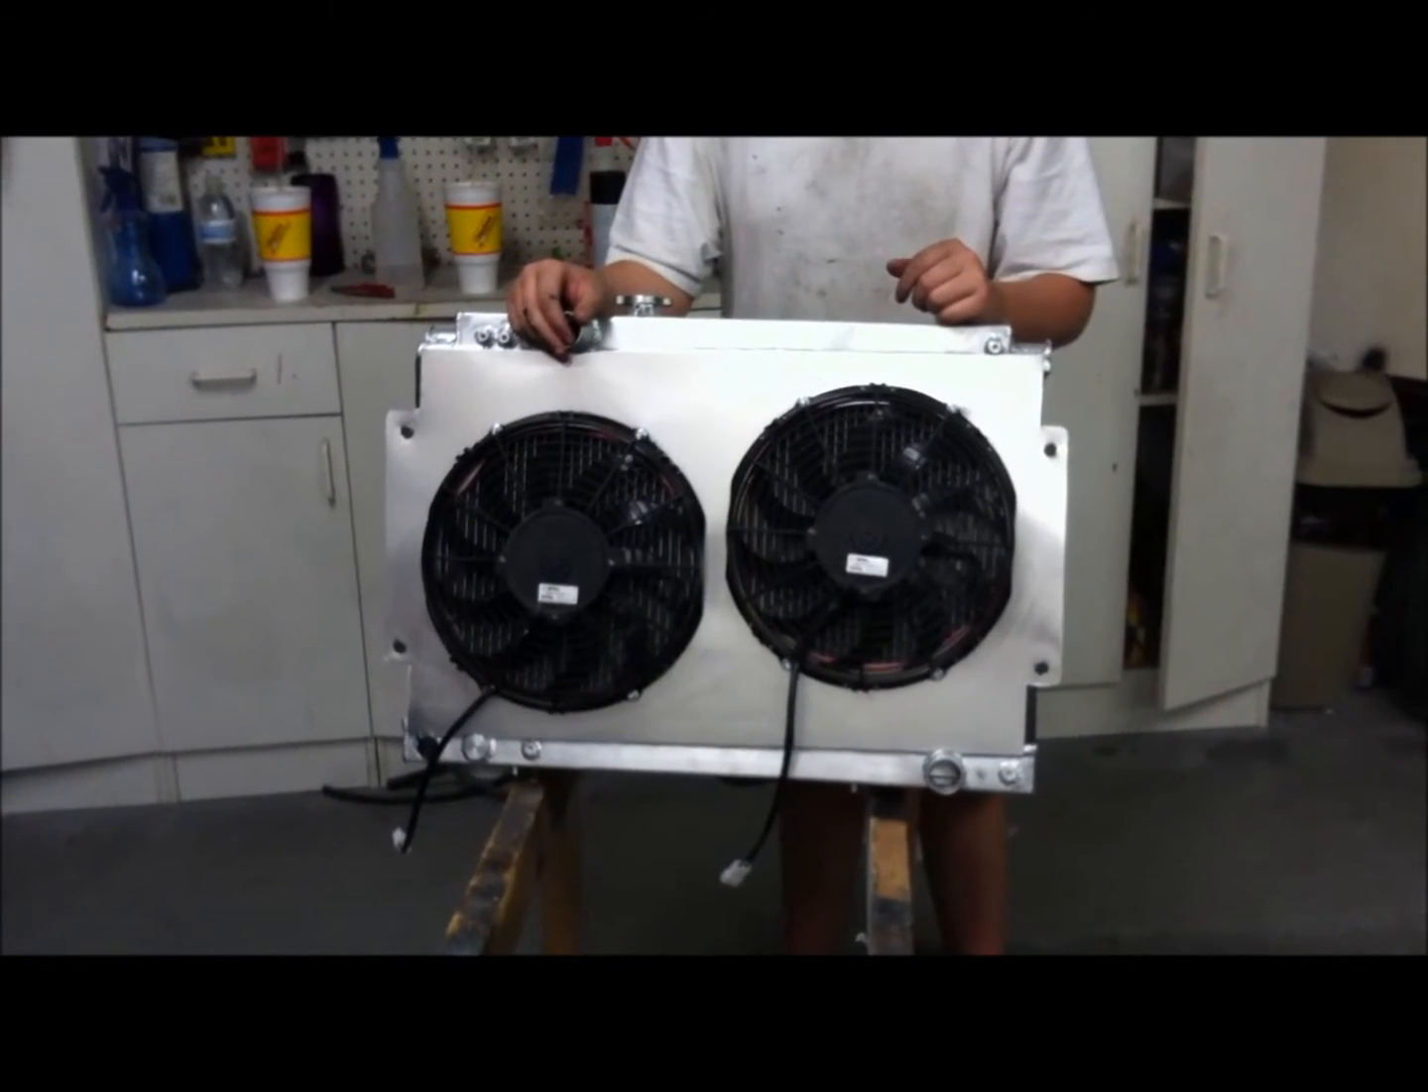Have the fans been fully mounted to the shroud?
Yes.